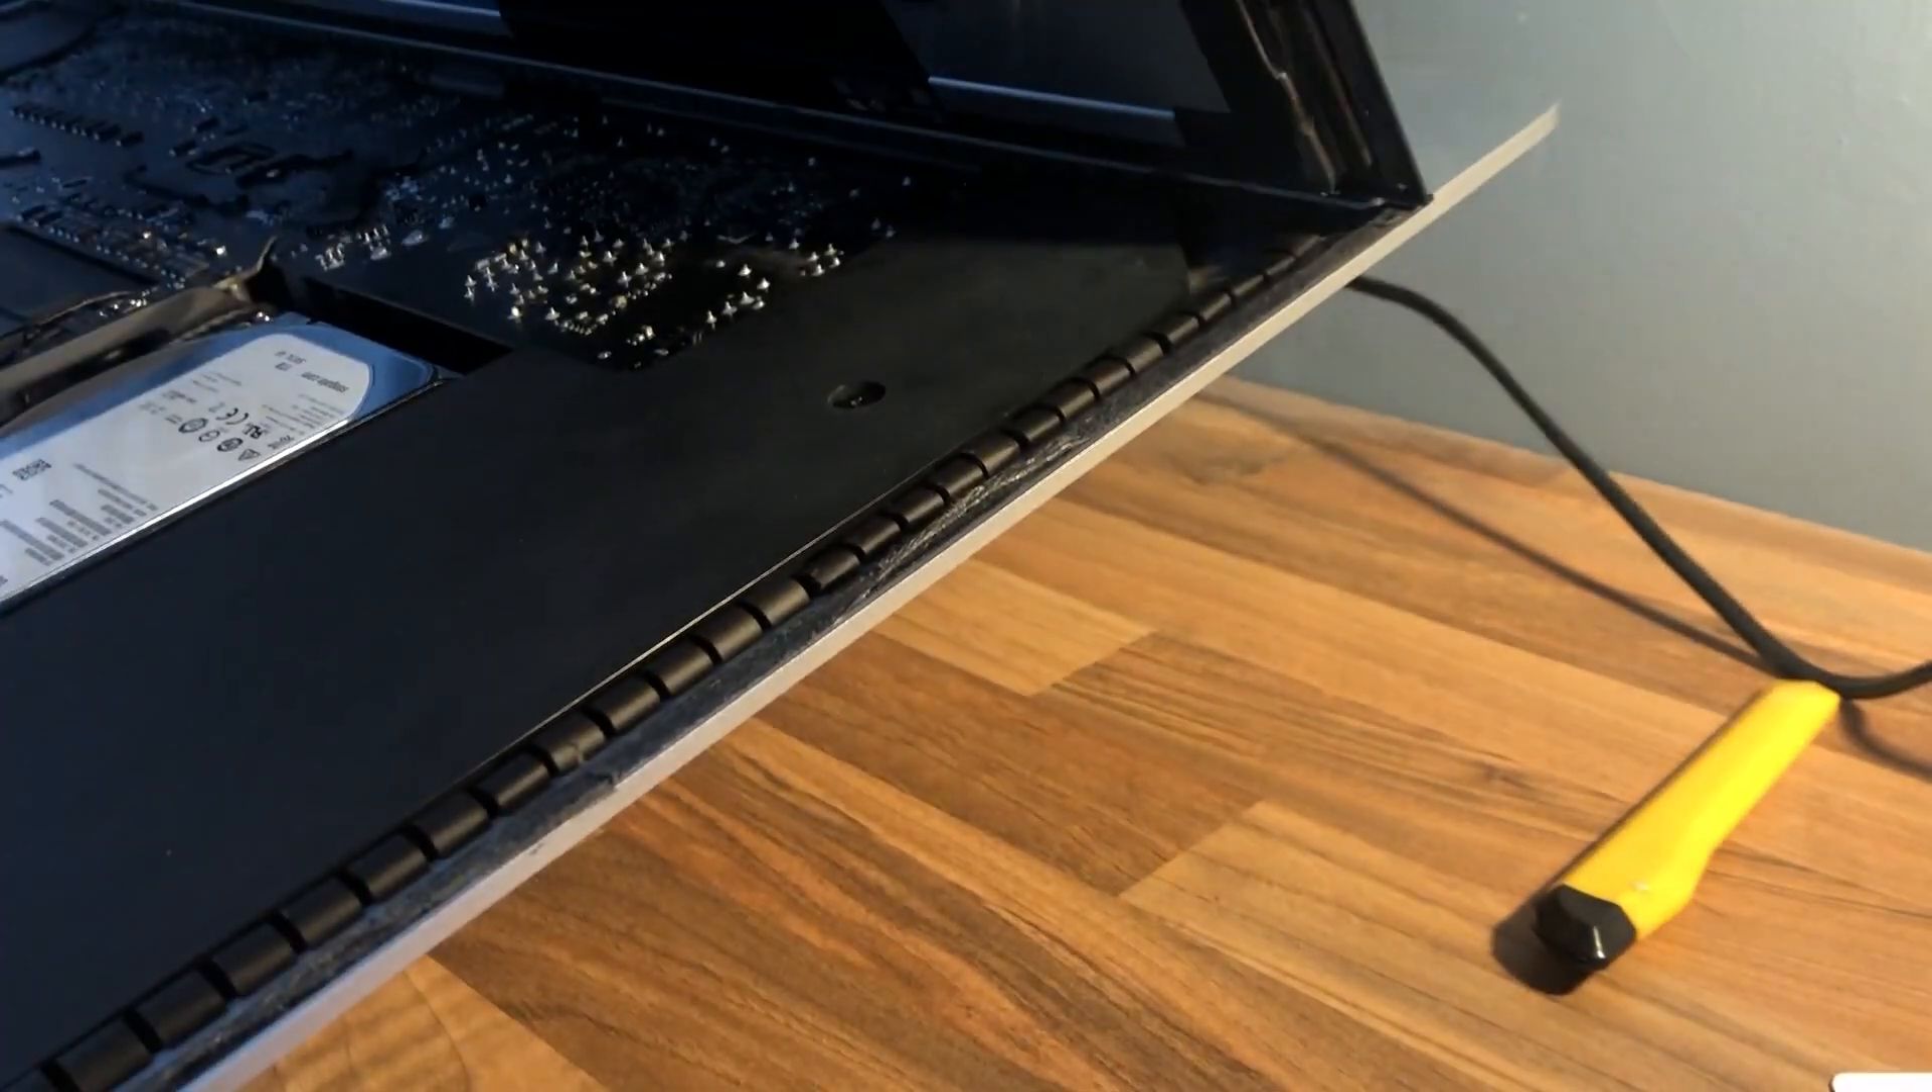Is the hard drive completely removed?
No.